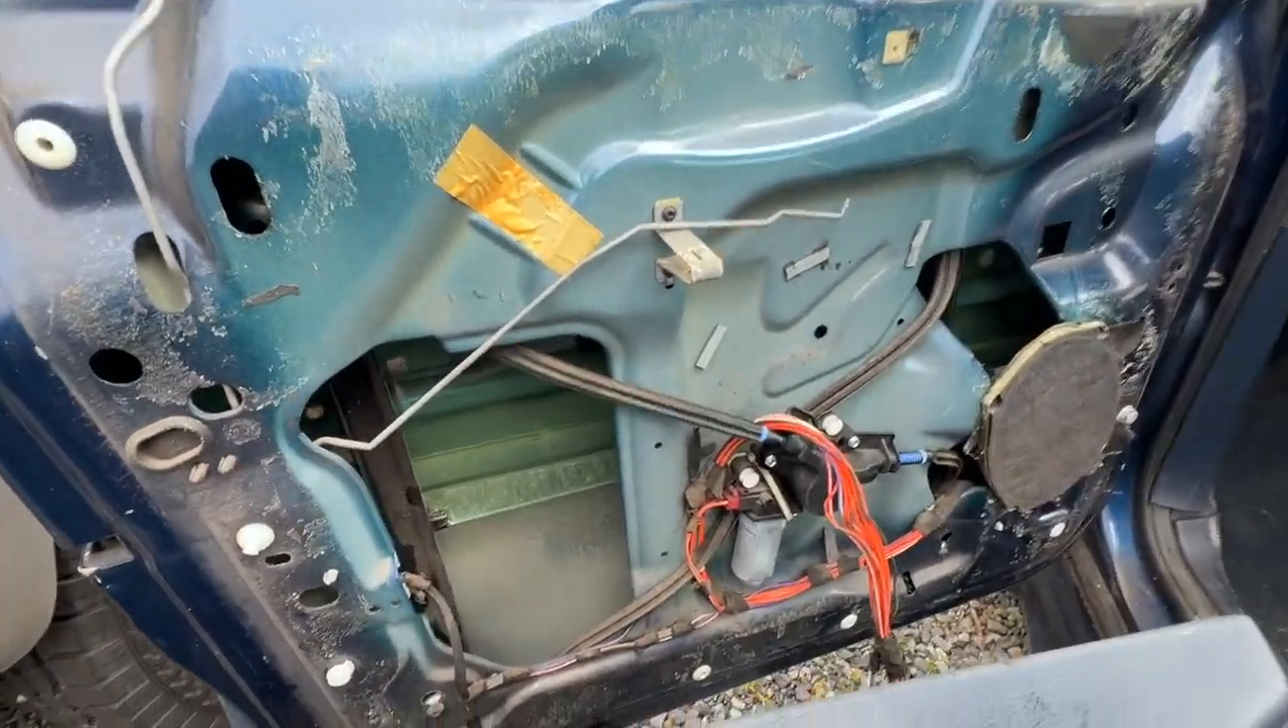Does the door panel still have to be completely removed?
No.